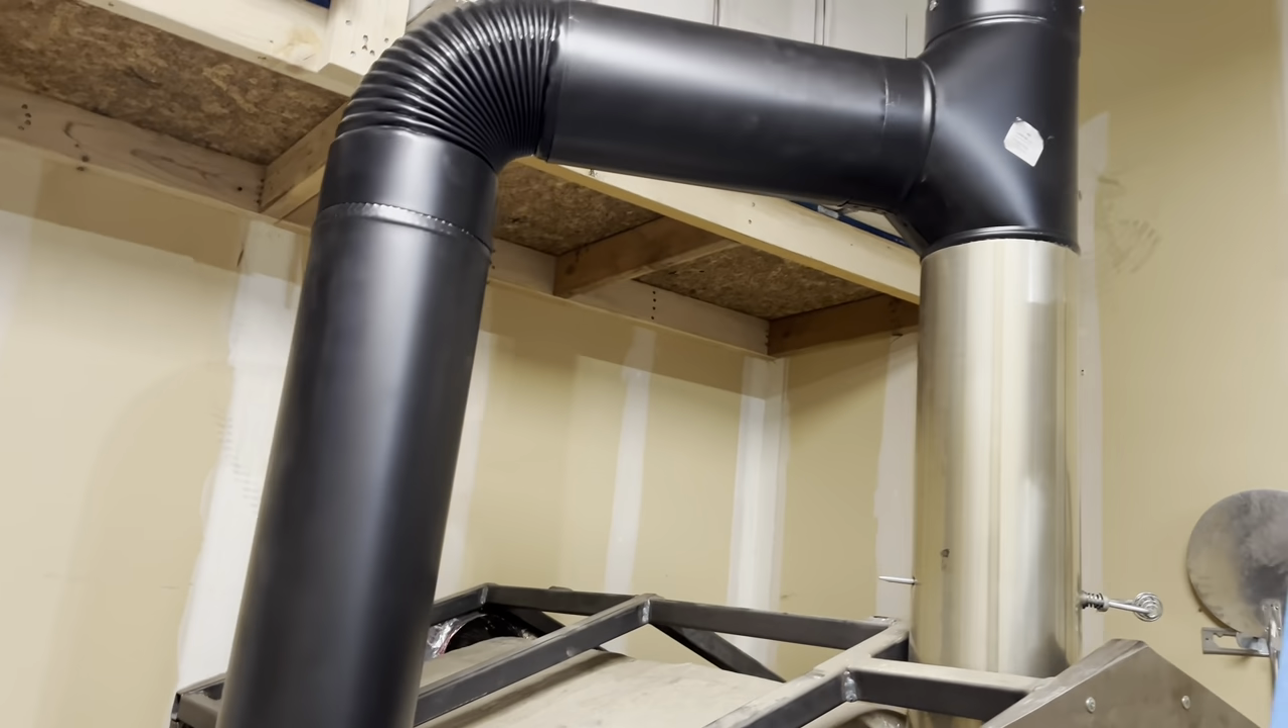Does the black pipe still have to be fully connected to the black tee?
No.